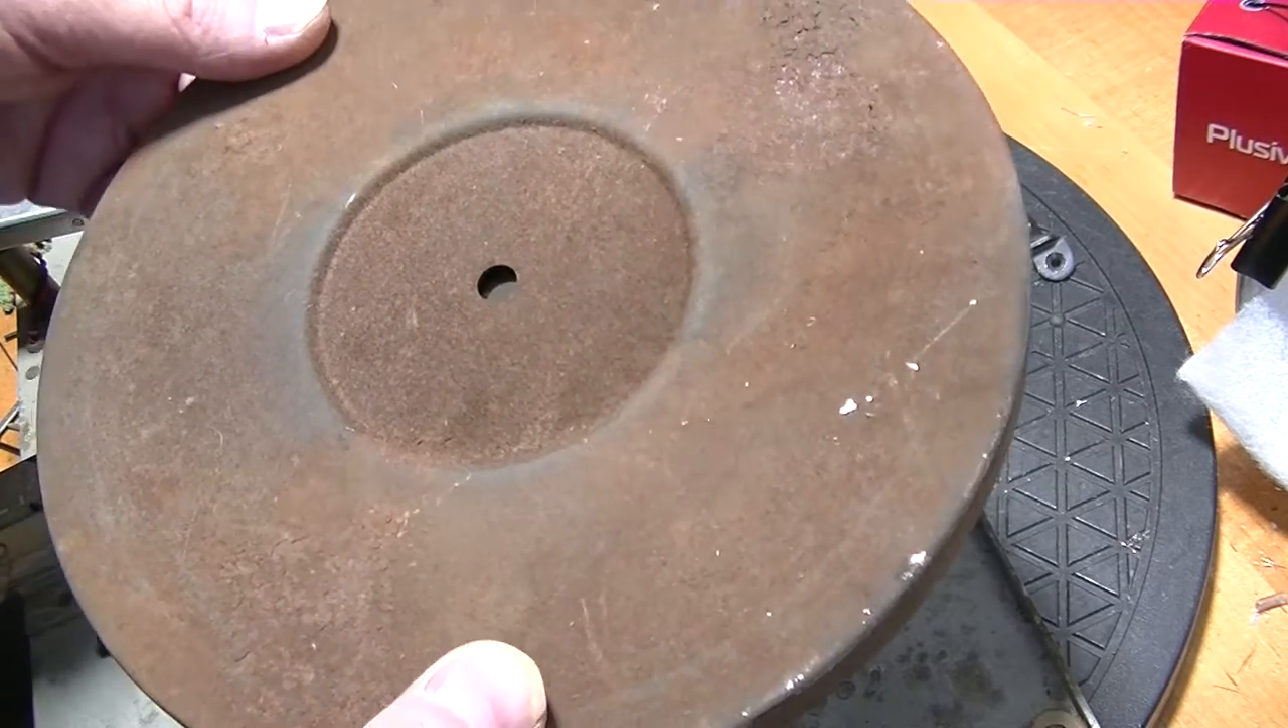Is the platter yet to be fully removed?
No.